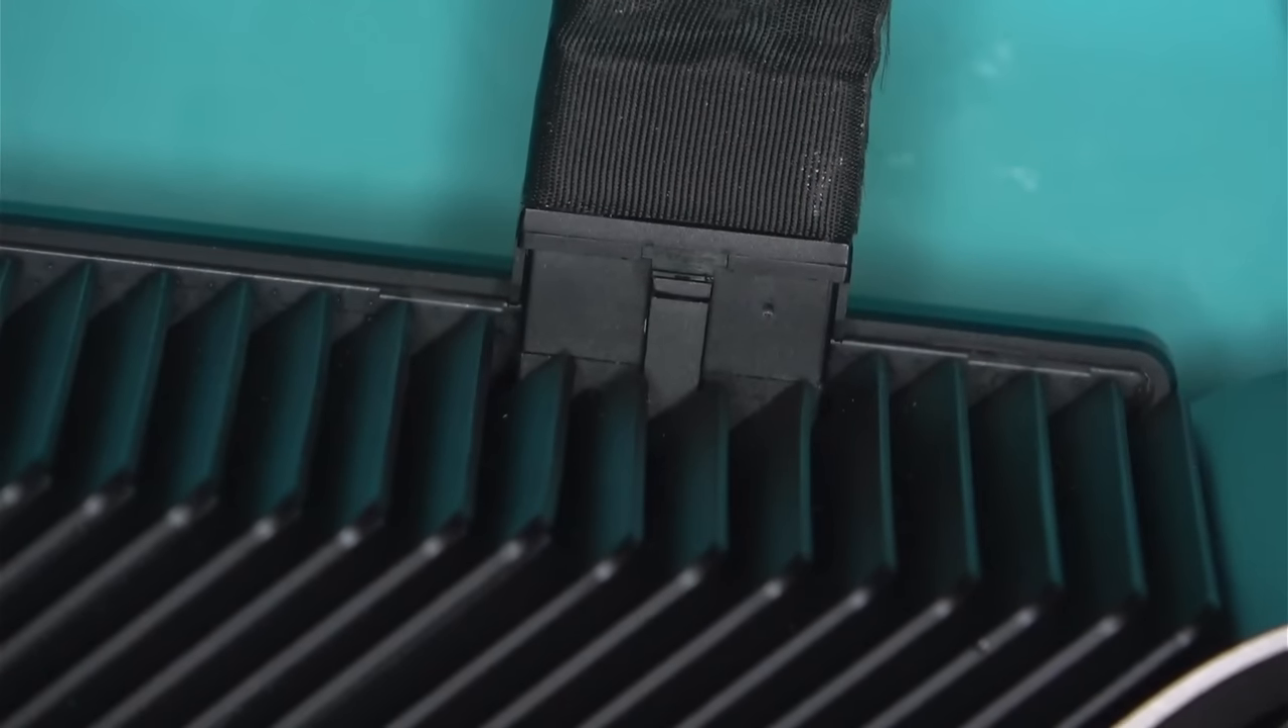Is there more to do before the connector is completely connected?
No.